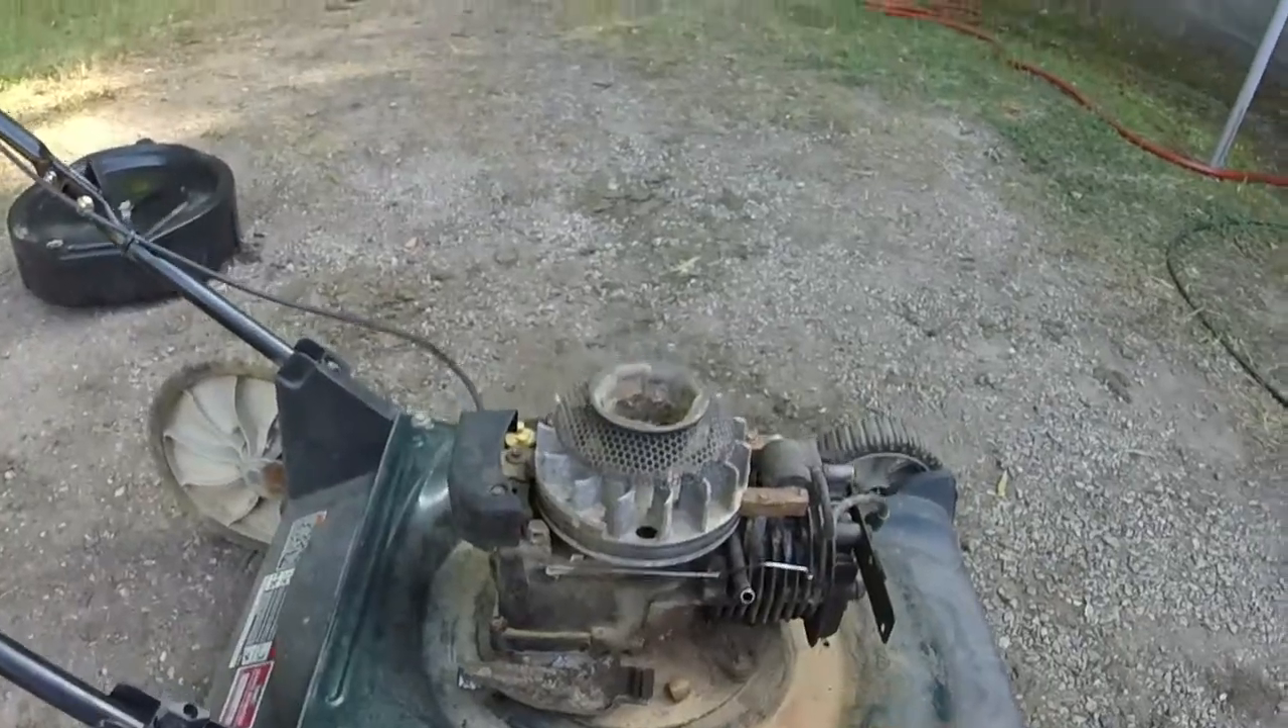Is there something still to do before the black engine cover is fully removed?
No.